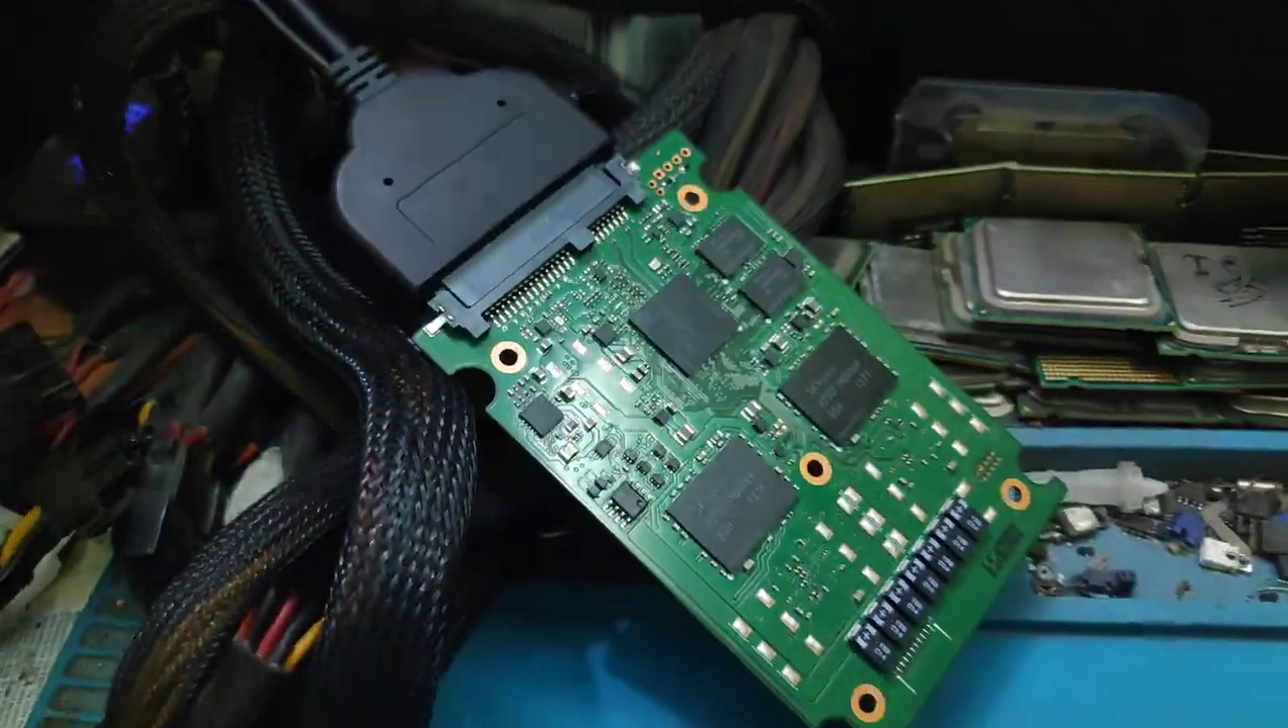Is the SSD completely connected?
Yes.